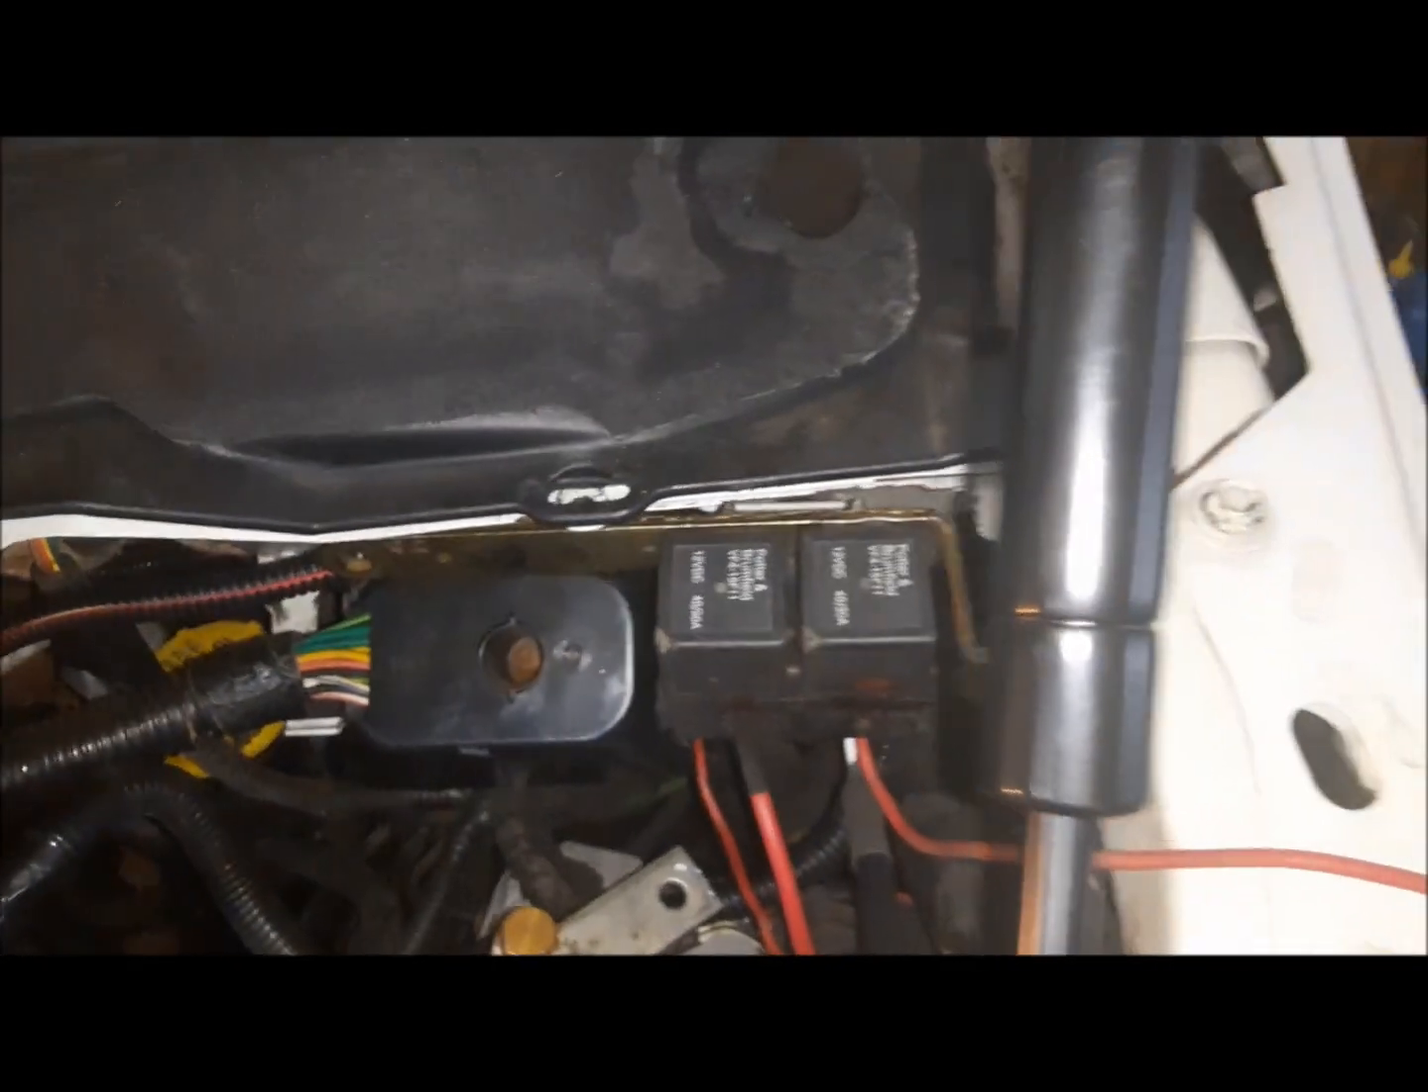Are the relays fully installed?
Yes.